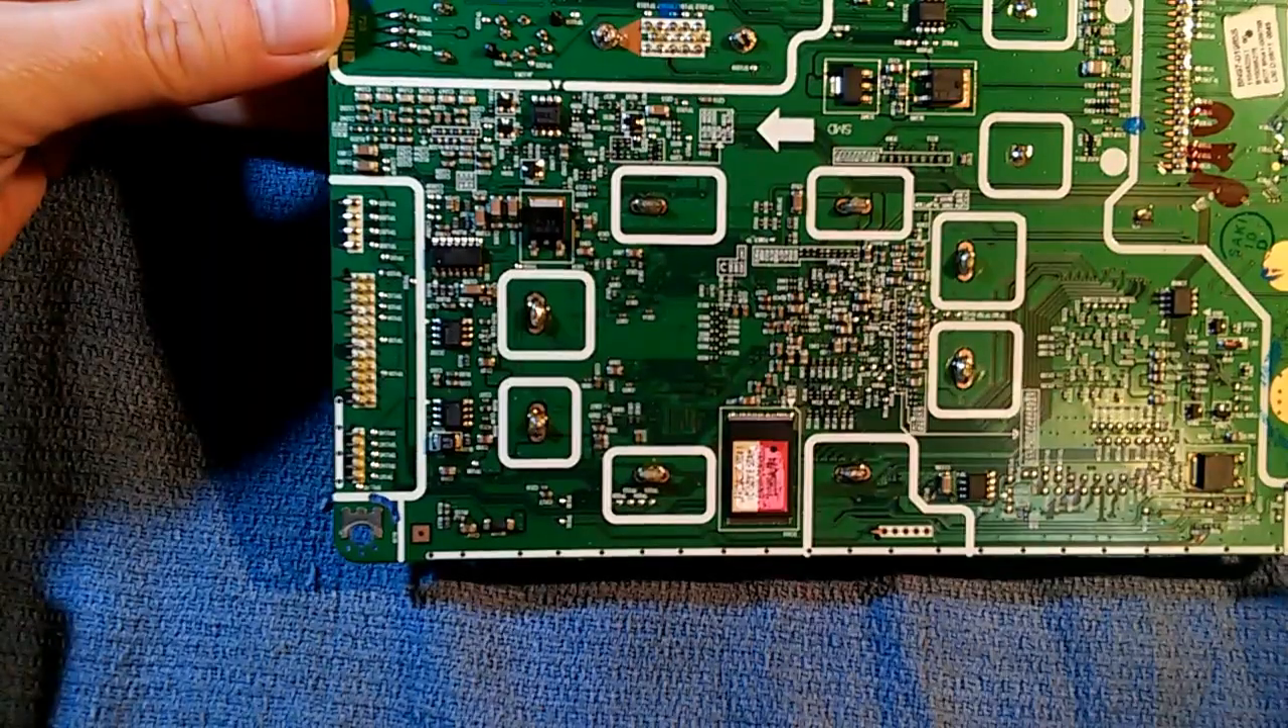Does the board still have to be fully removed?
No.